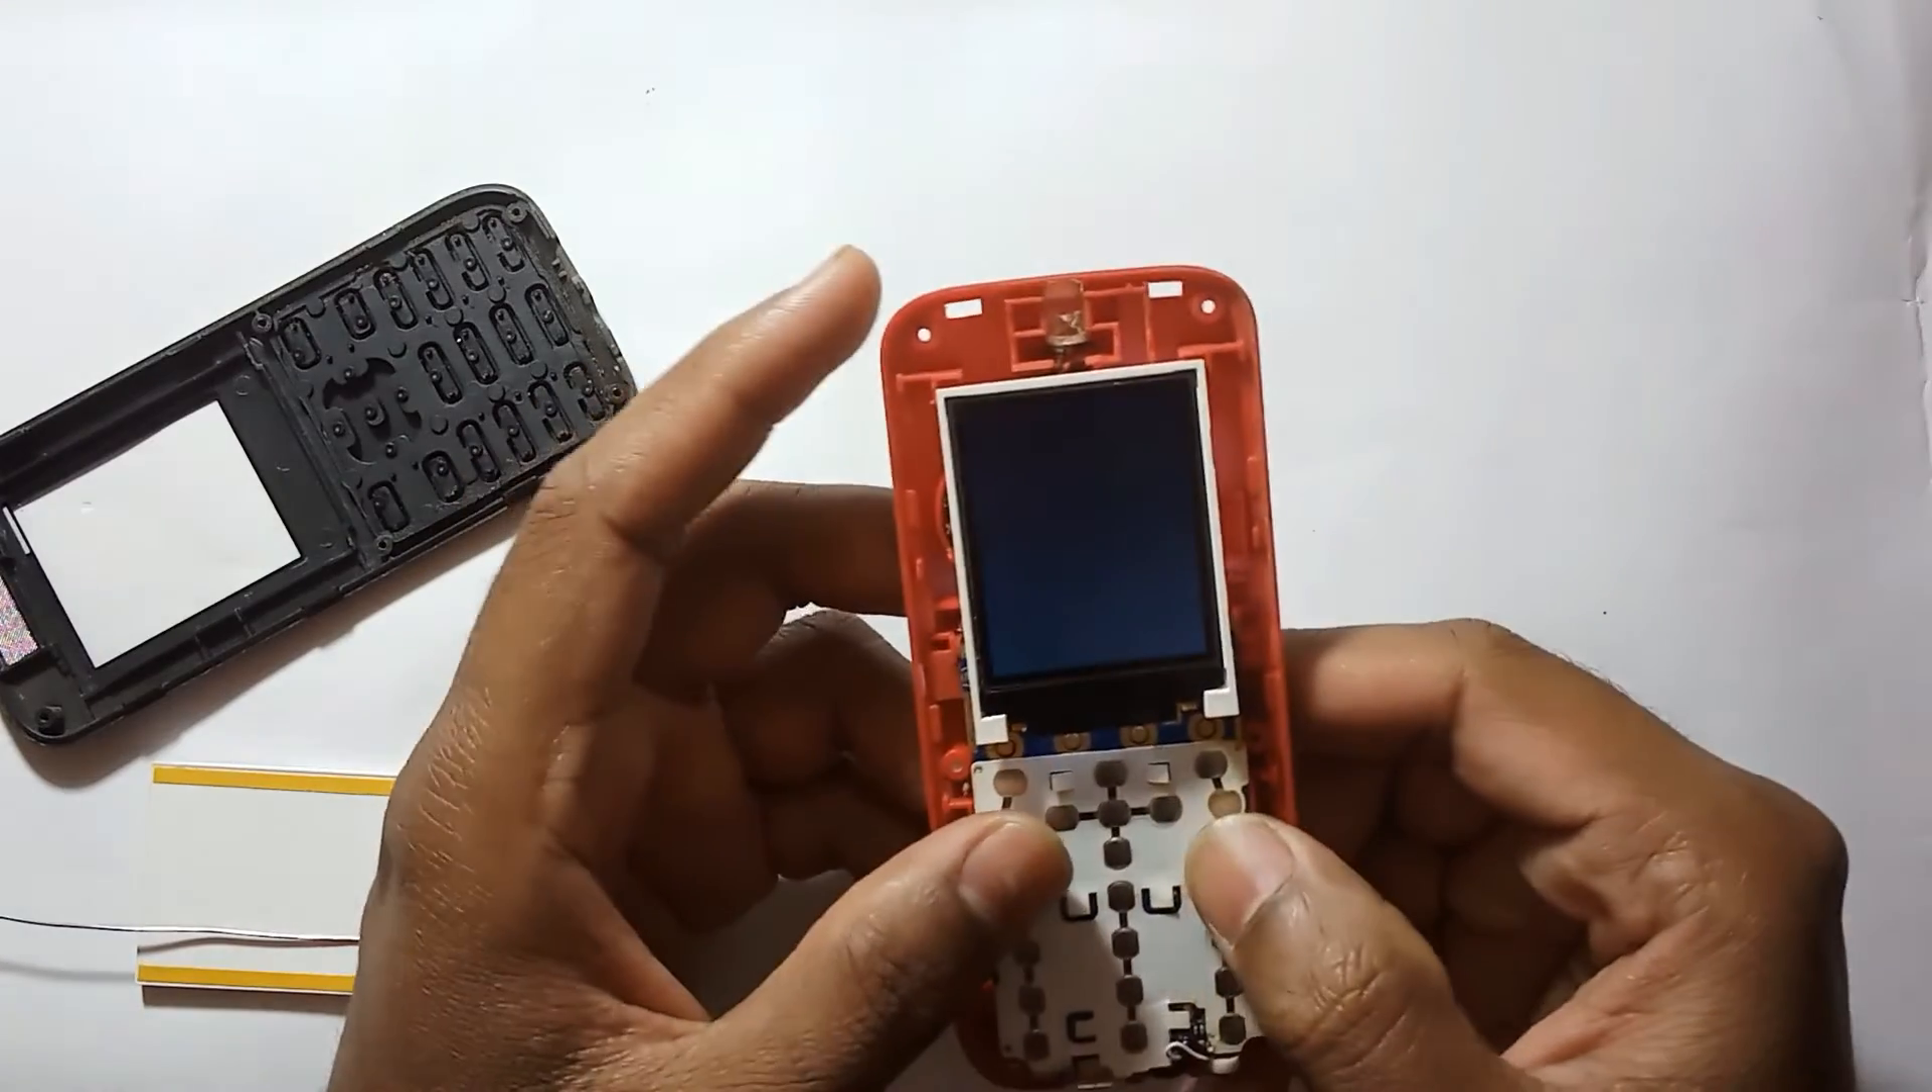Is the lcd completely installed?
Yes.